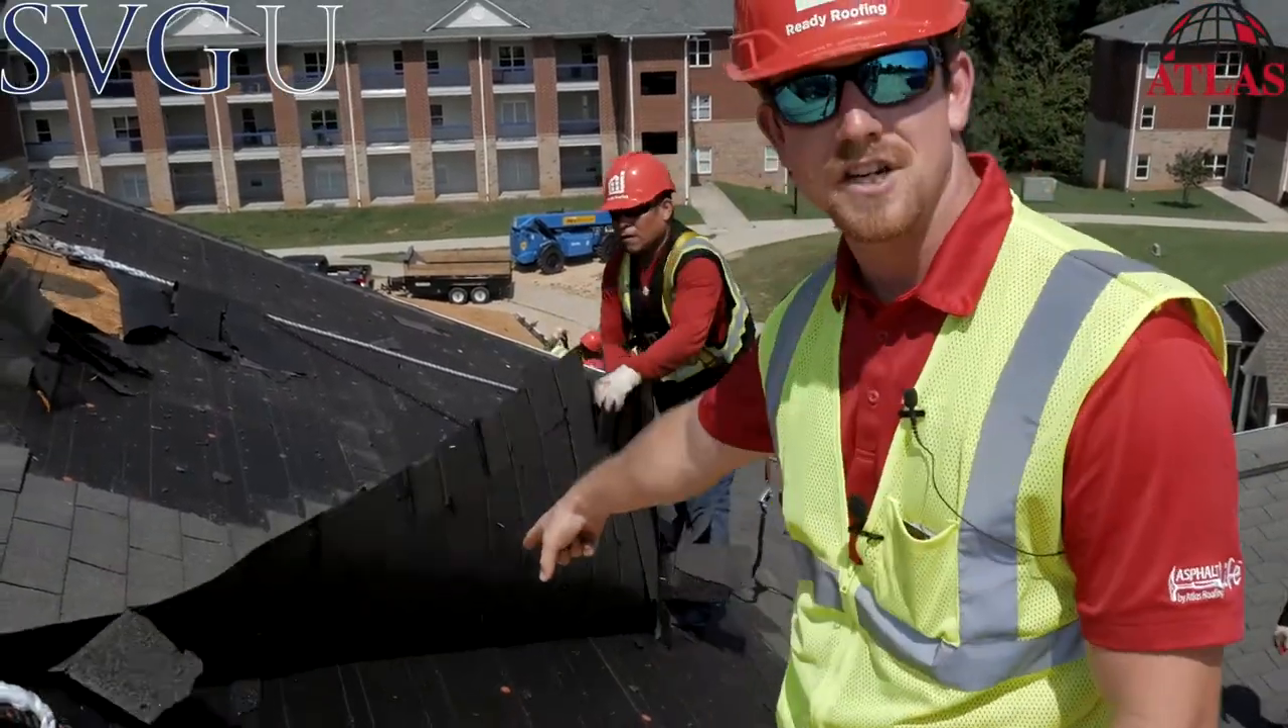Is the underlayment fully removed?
No.